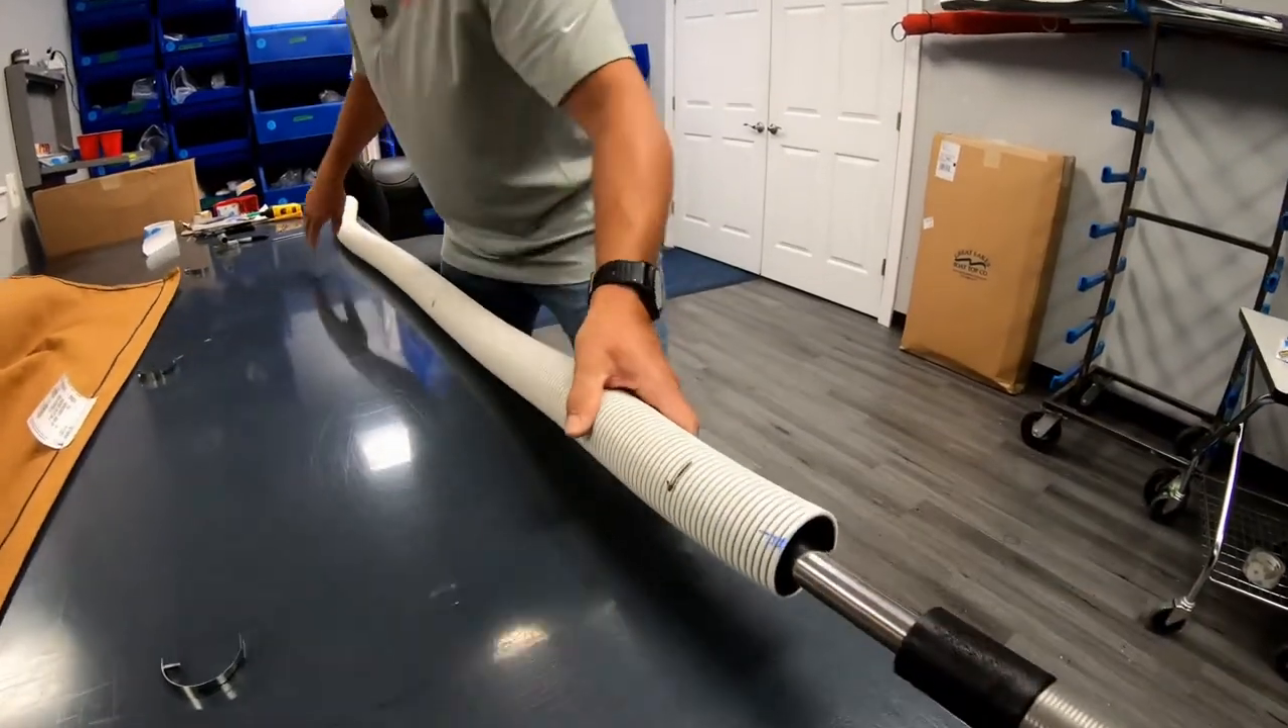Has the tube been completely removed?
No.